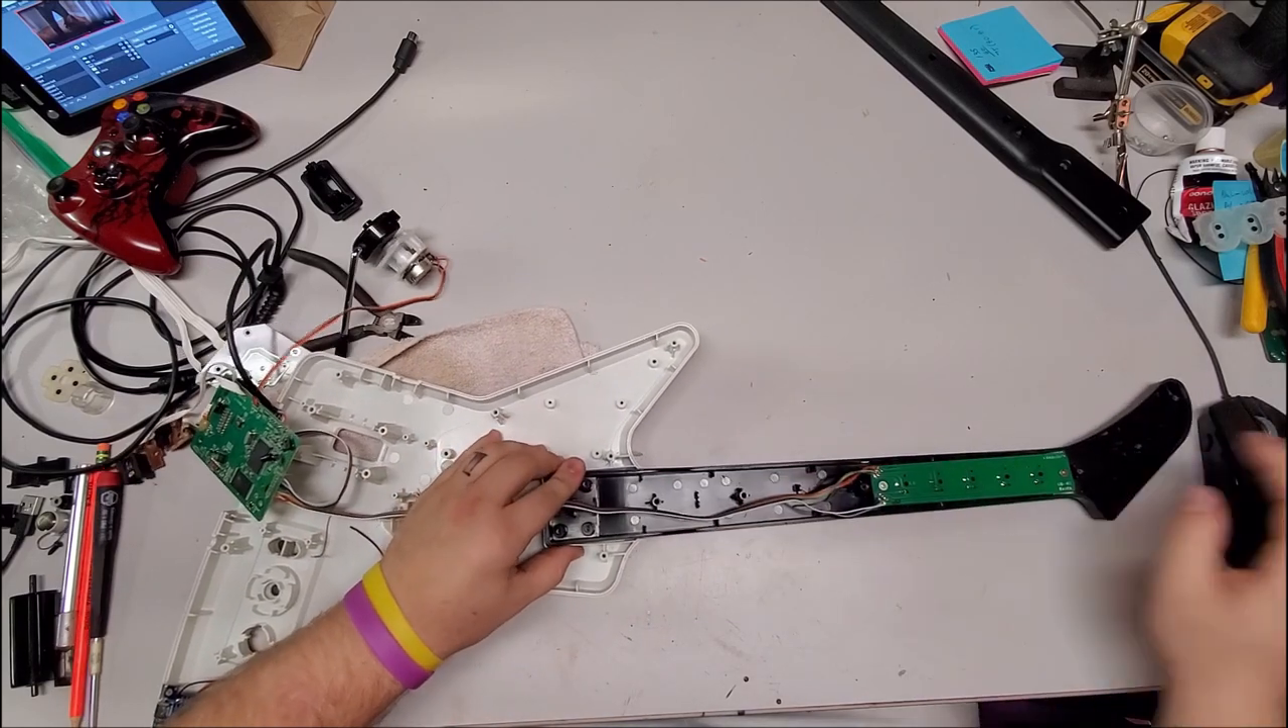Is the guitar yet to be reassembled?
Yes.